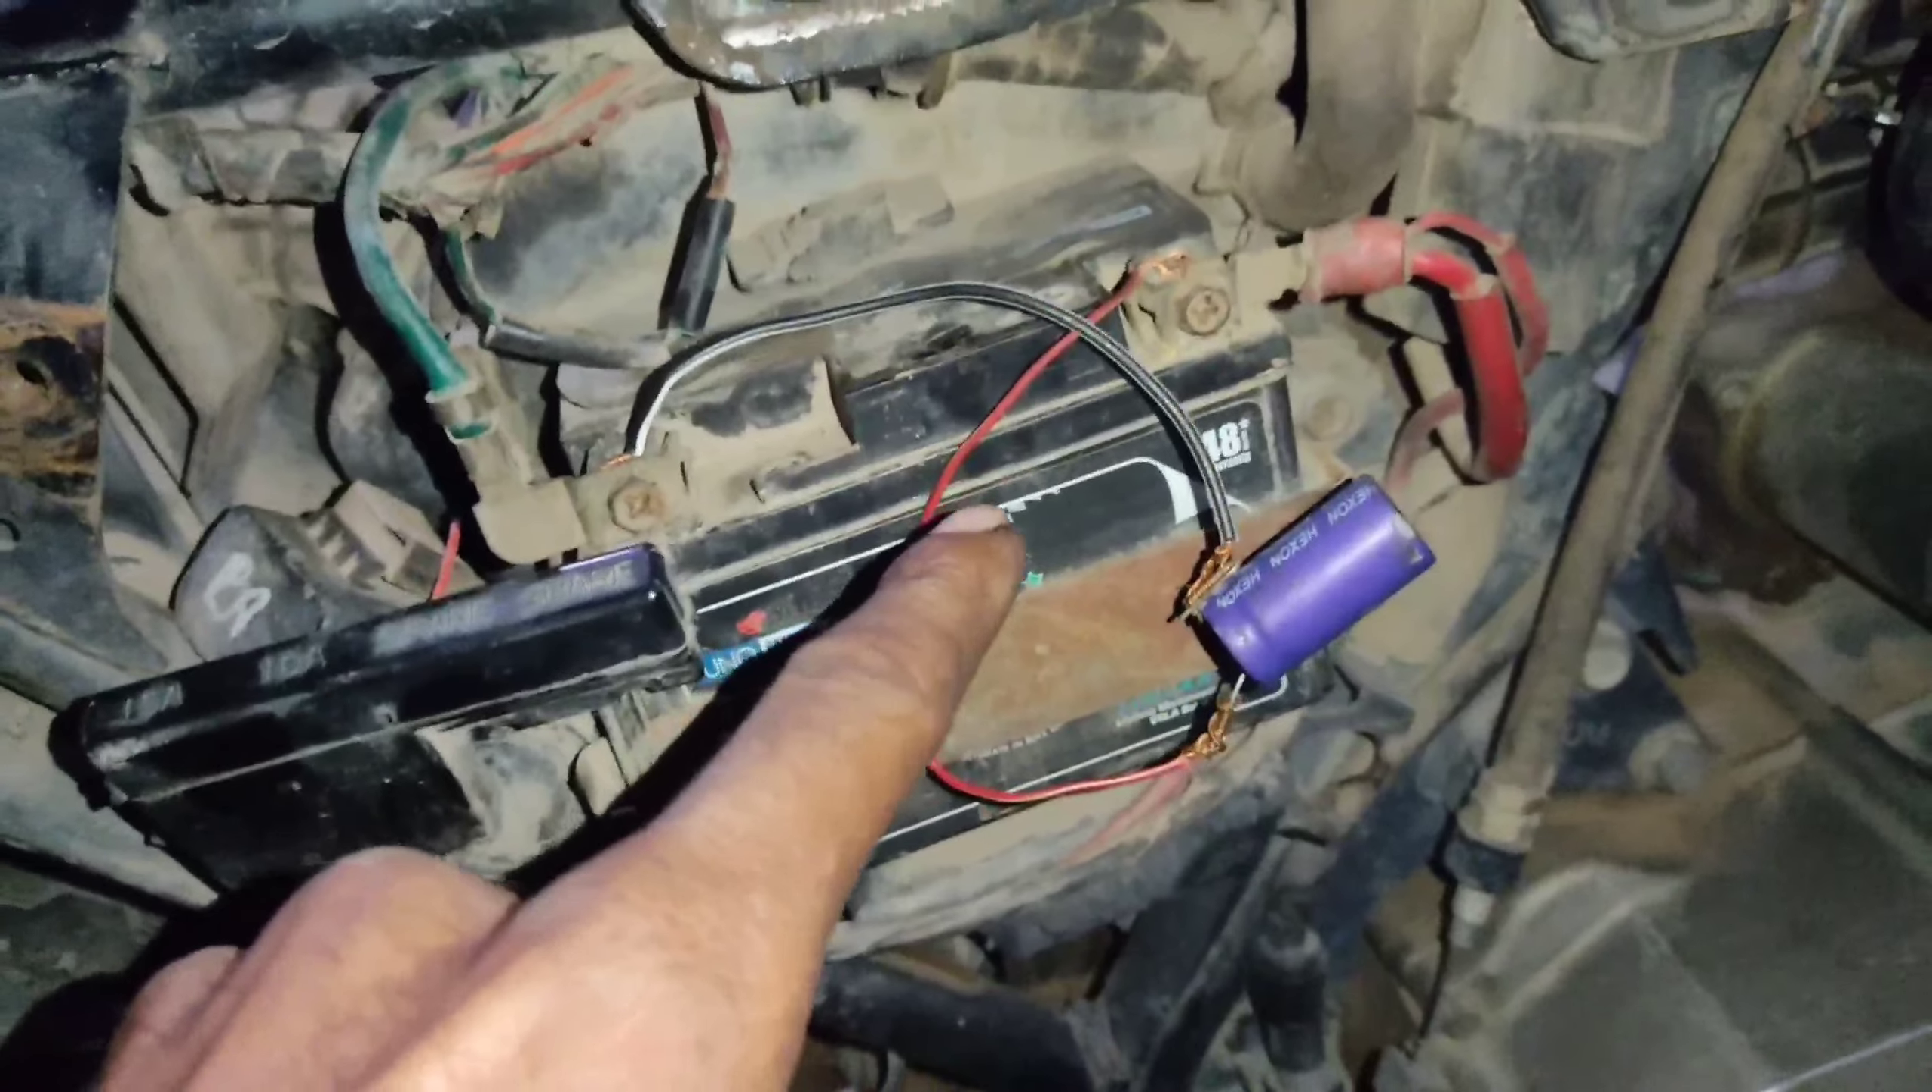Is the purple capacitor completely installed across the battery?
Yes.